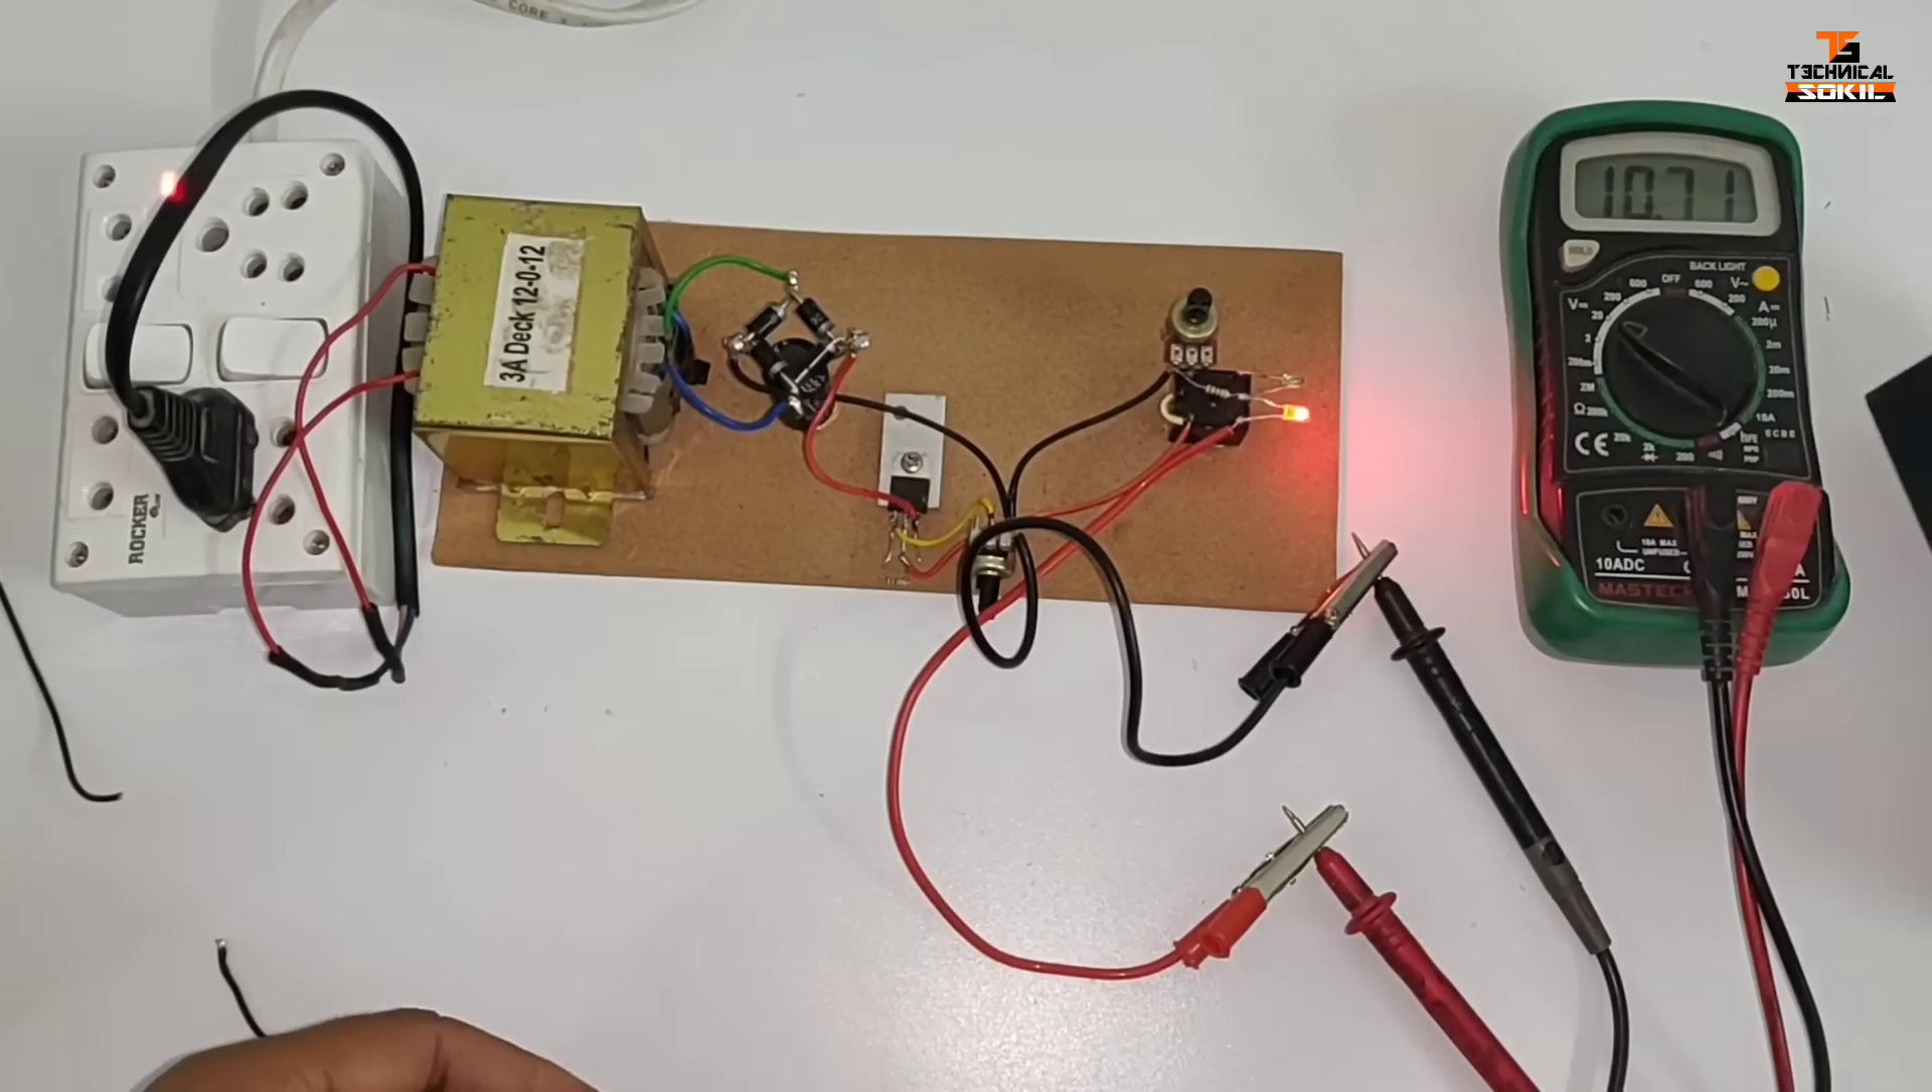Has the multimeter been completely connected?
Yes.